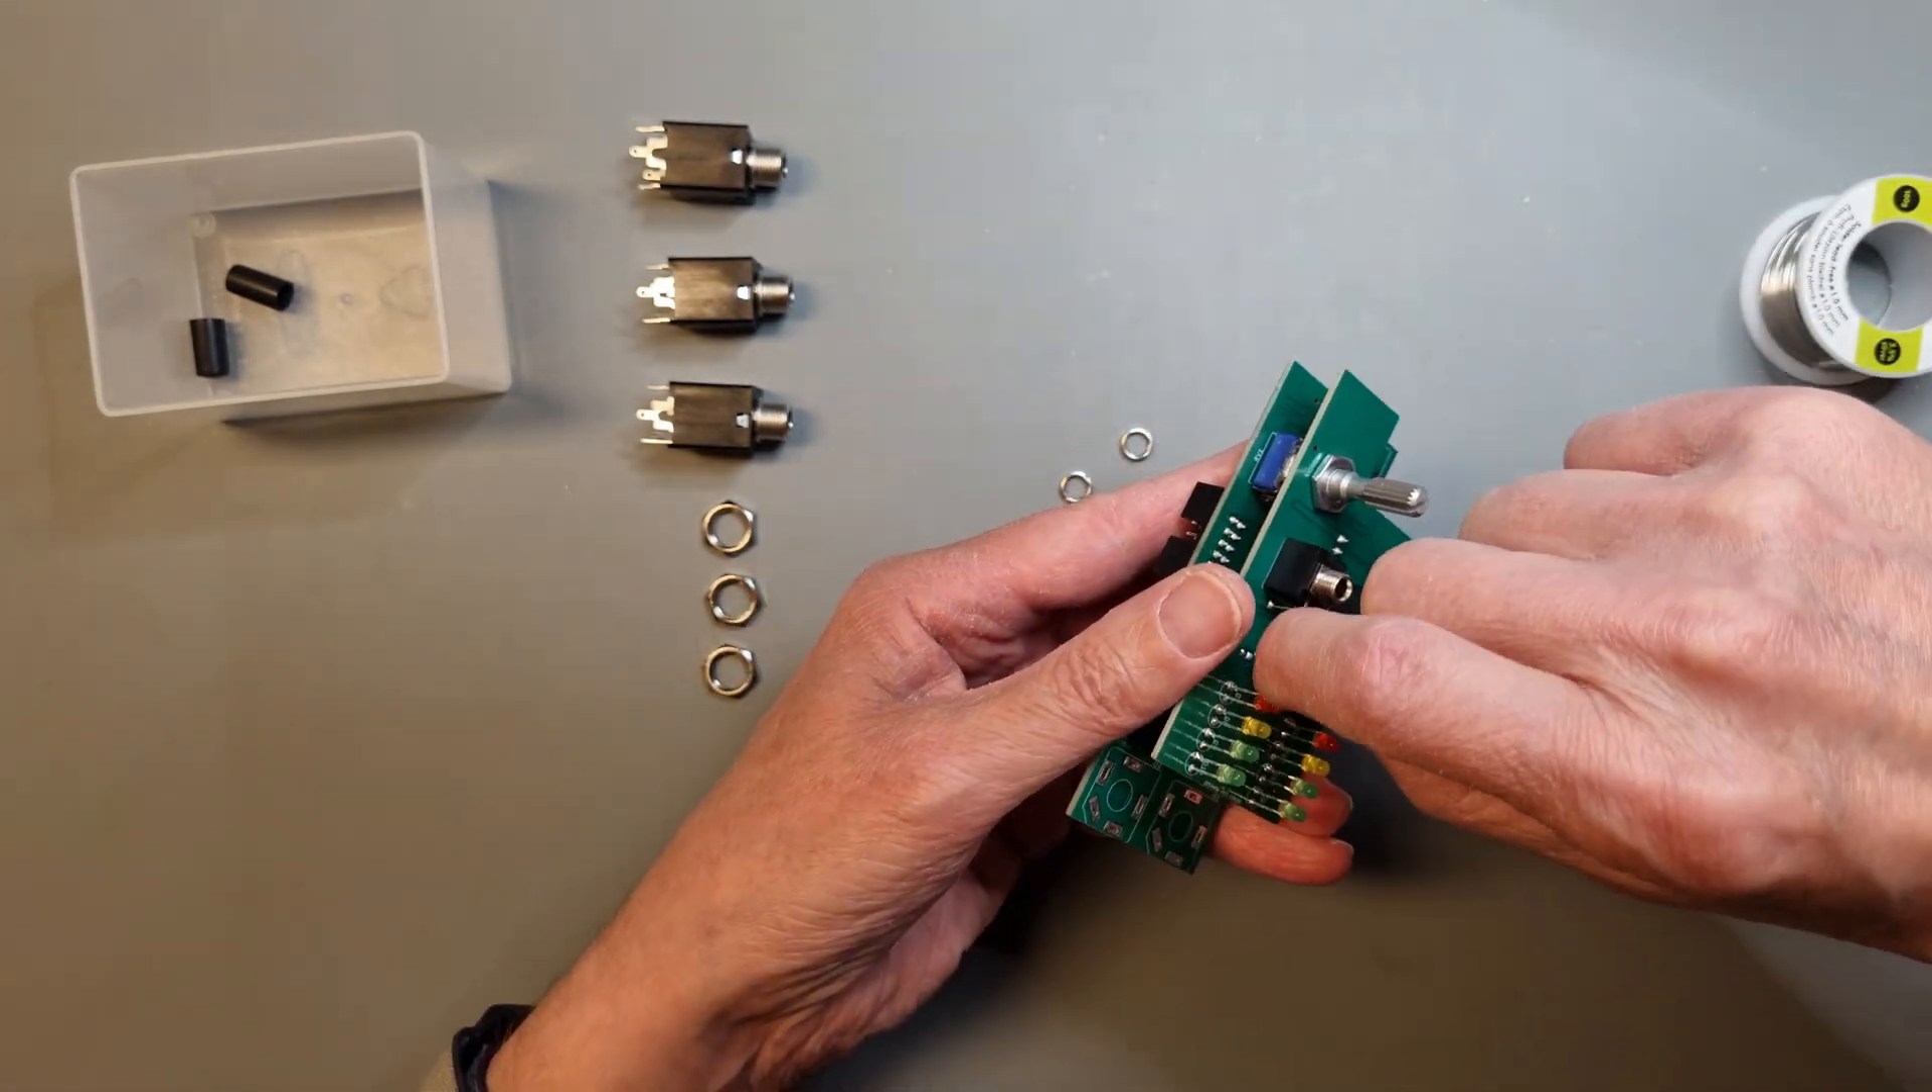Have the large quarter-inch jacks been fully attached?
No.